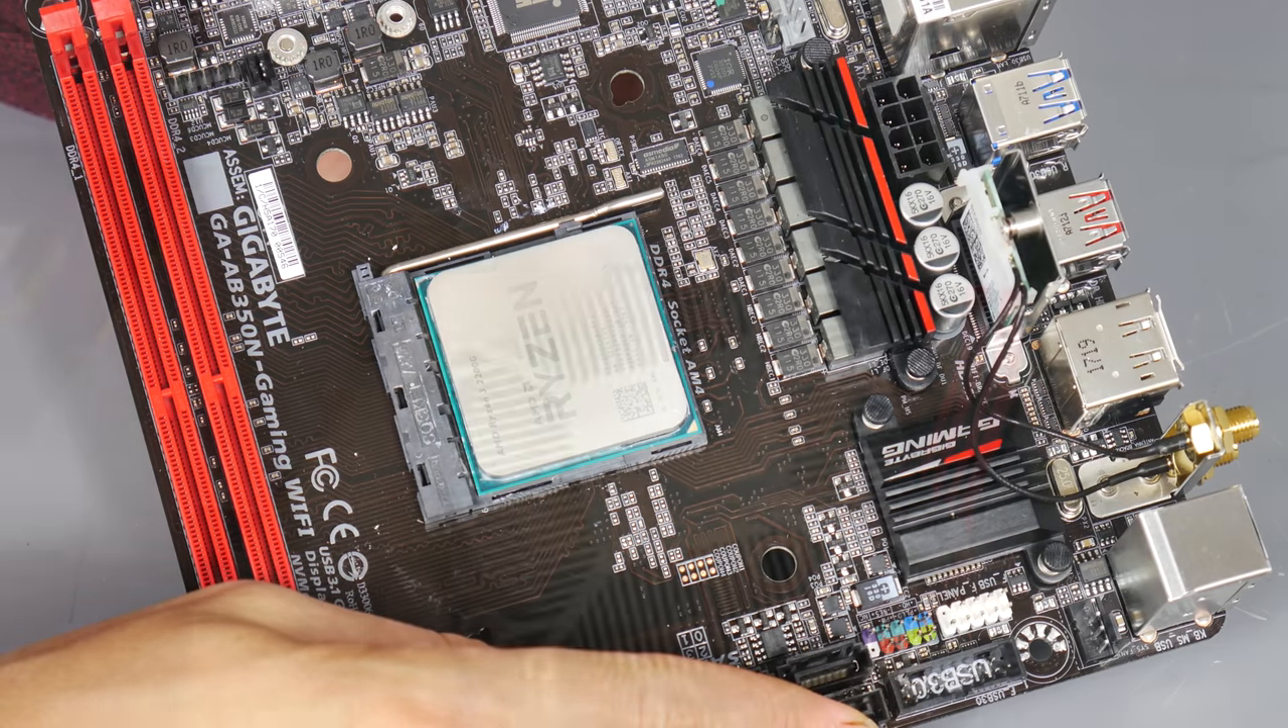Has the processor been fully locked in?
Yes.